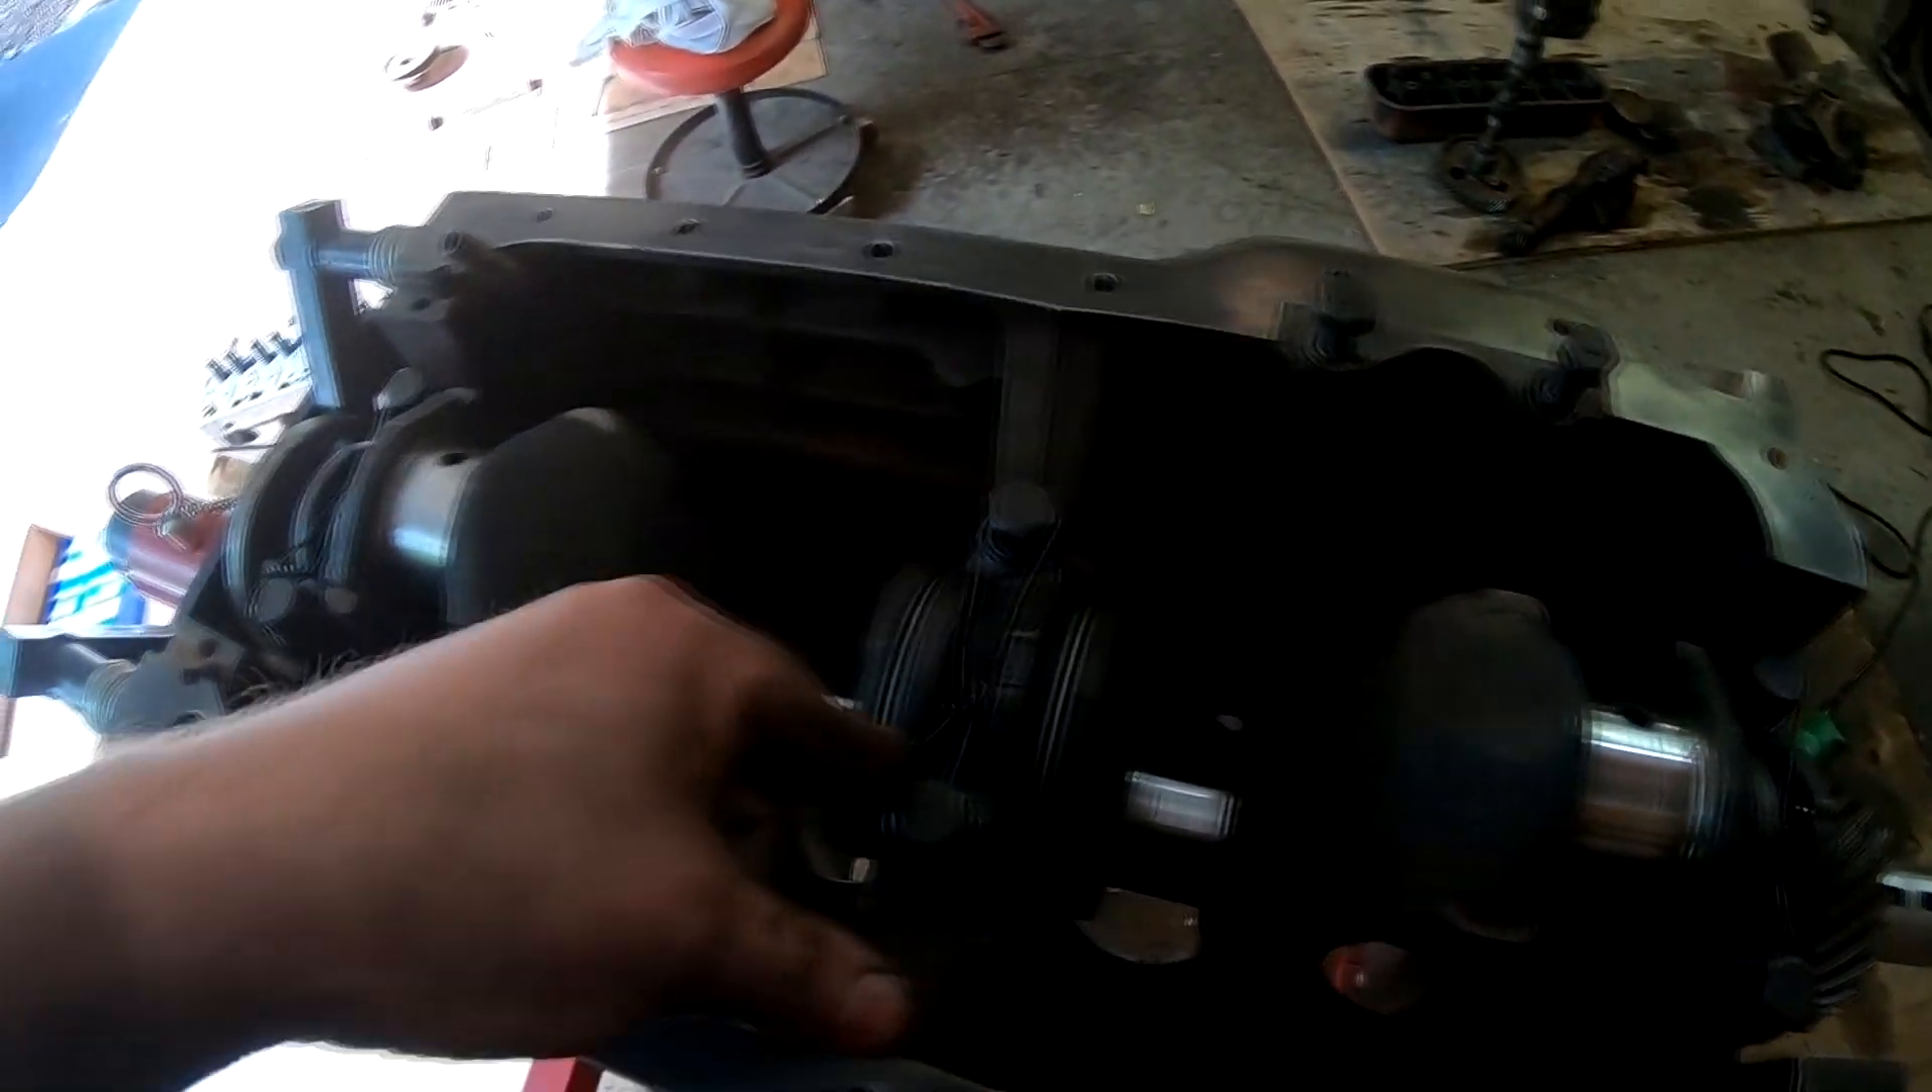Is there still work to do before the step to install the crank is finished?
No.